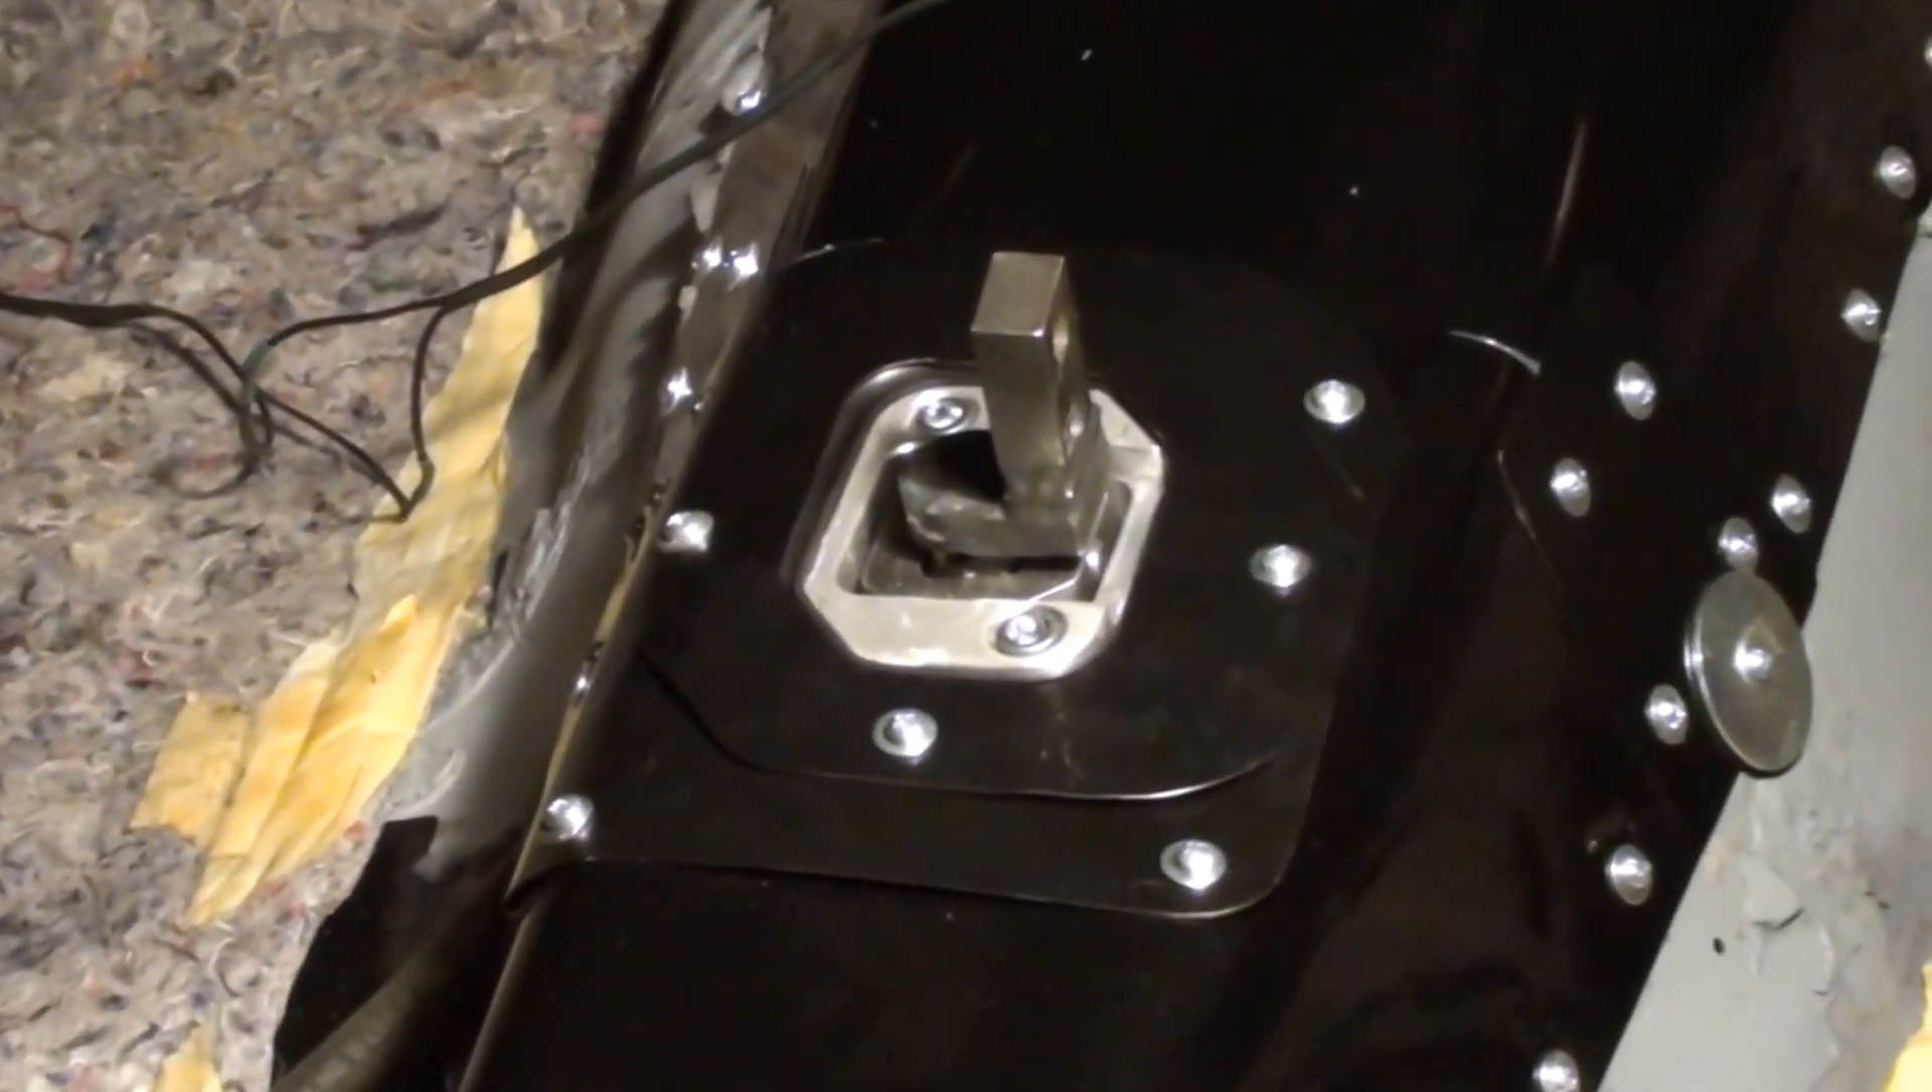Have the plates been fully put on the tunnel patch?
Yes.